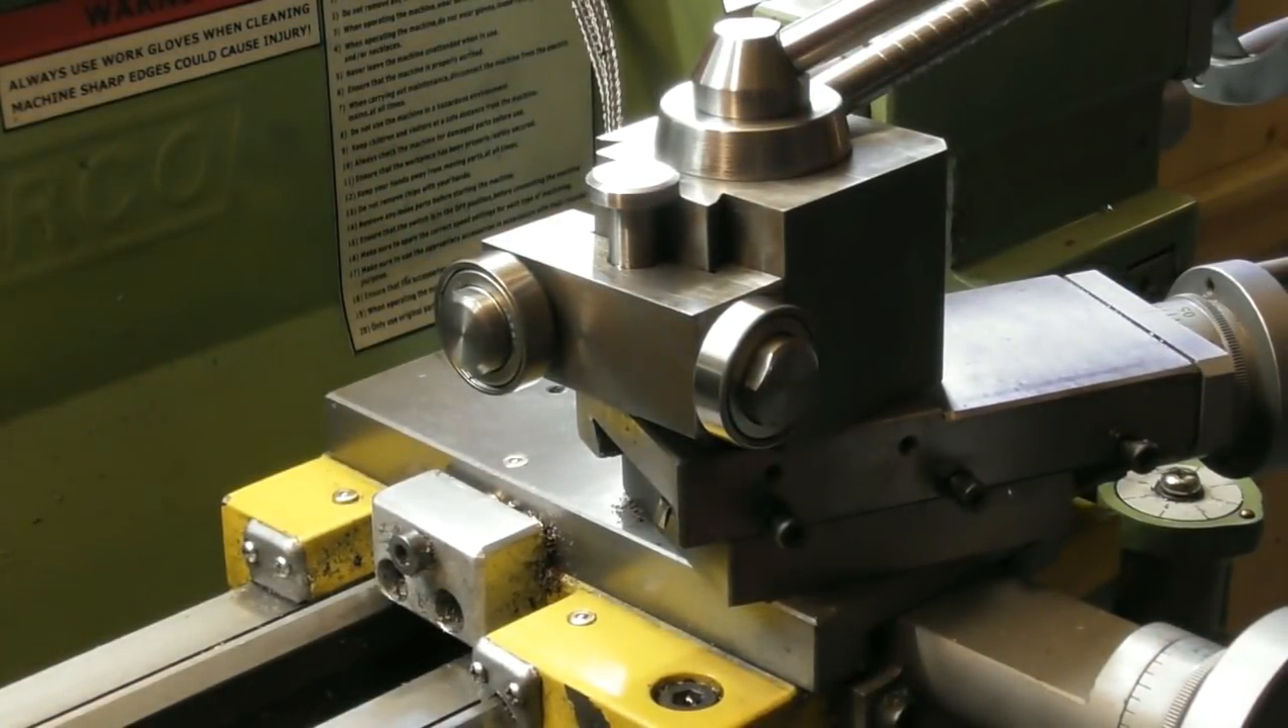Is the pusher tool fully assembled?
Yes.